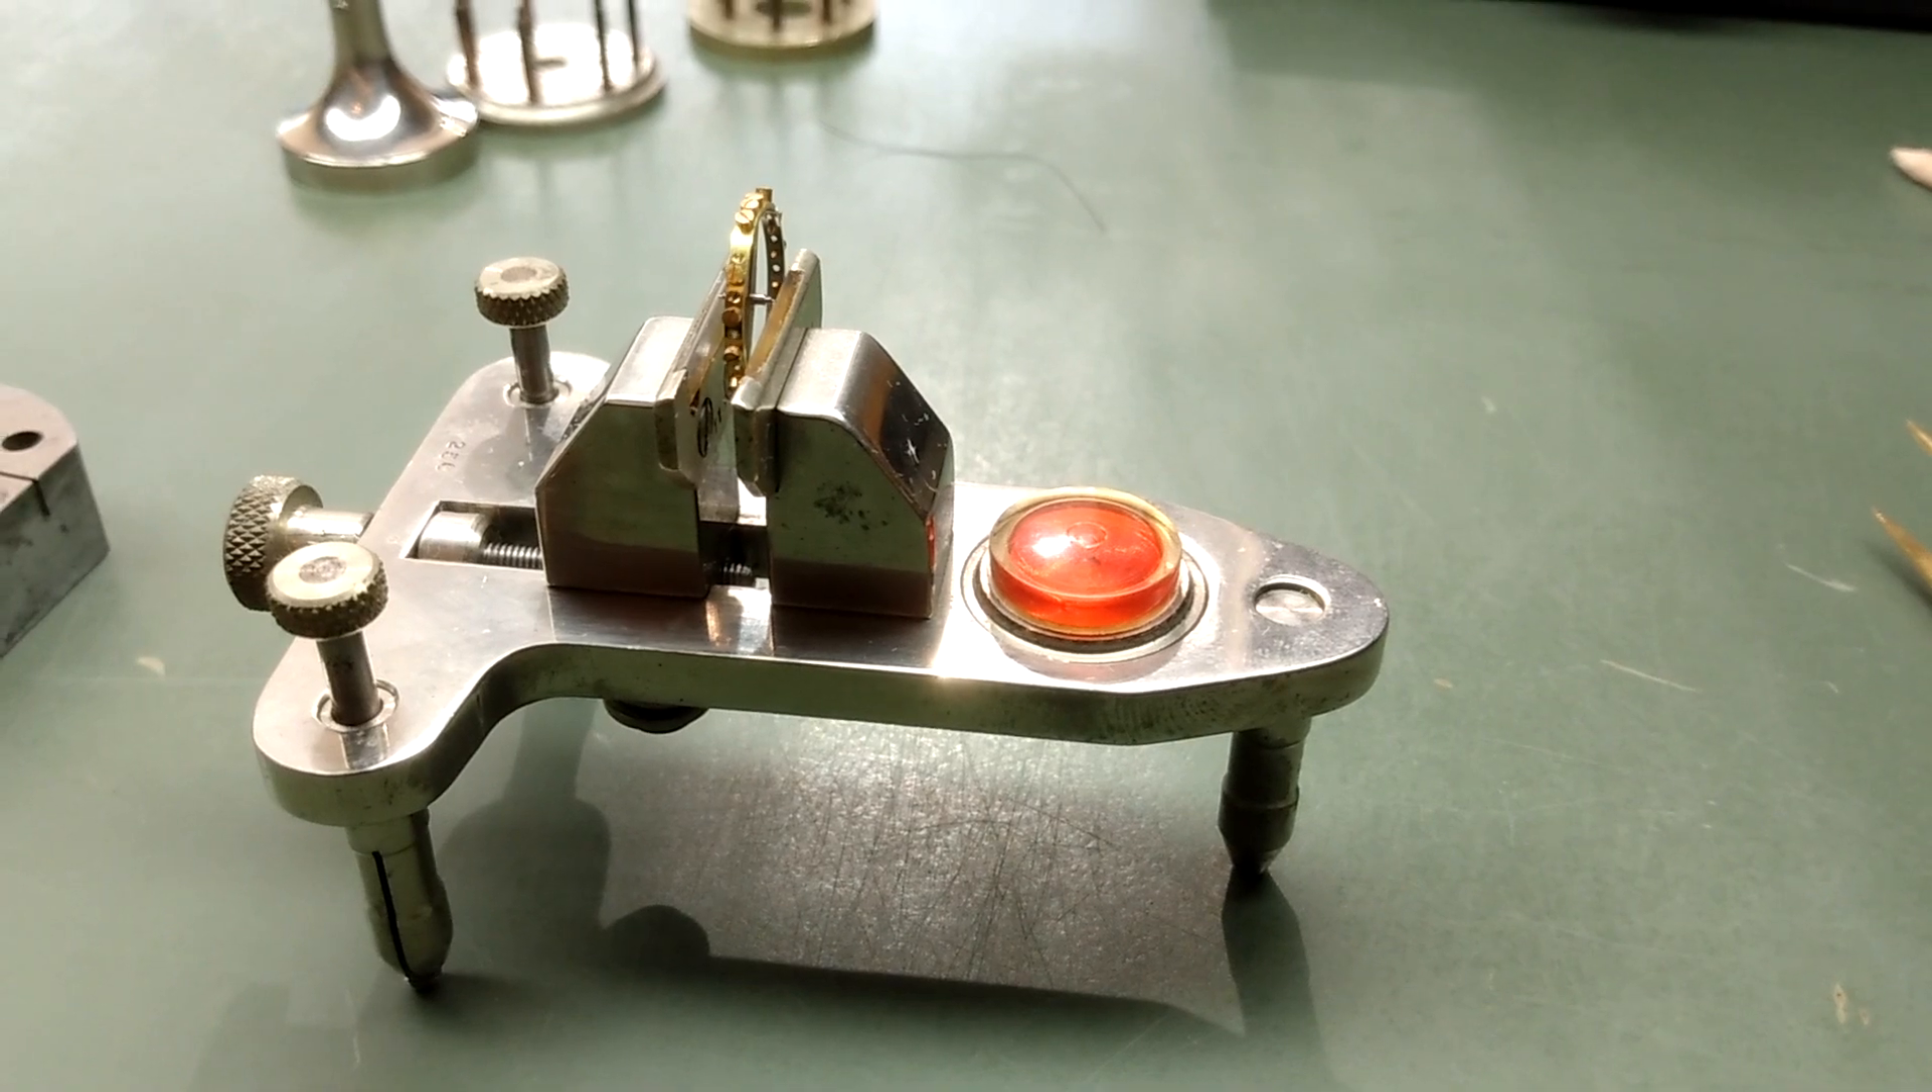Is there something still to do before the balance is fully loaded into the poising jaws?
No.